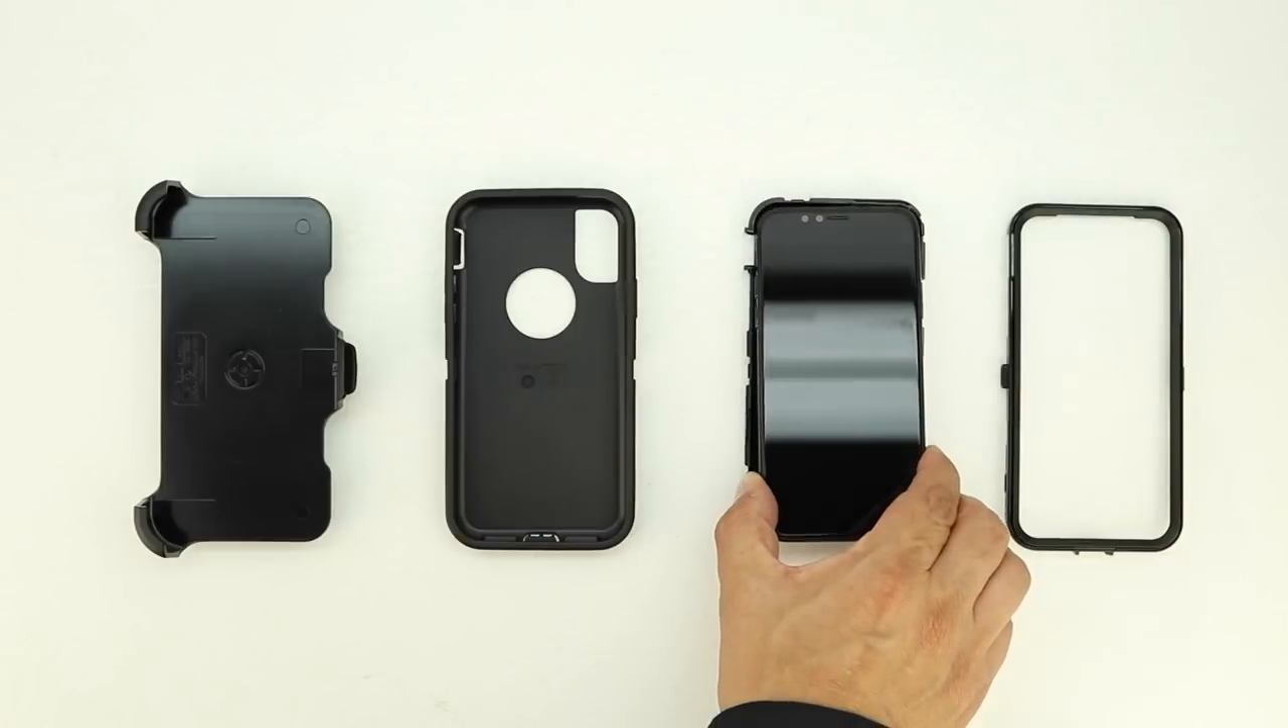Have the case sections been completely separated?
Yes.